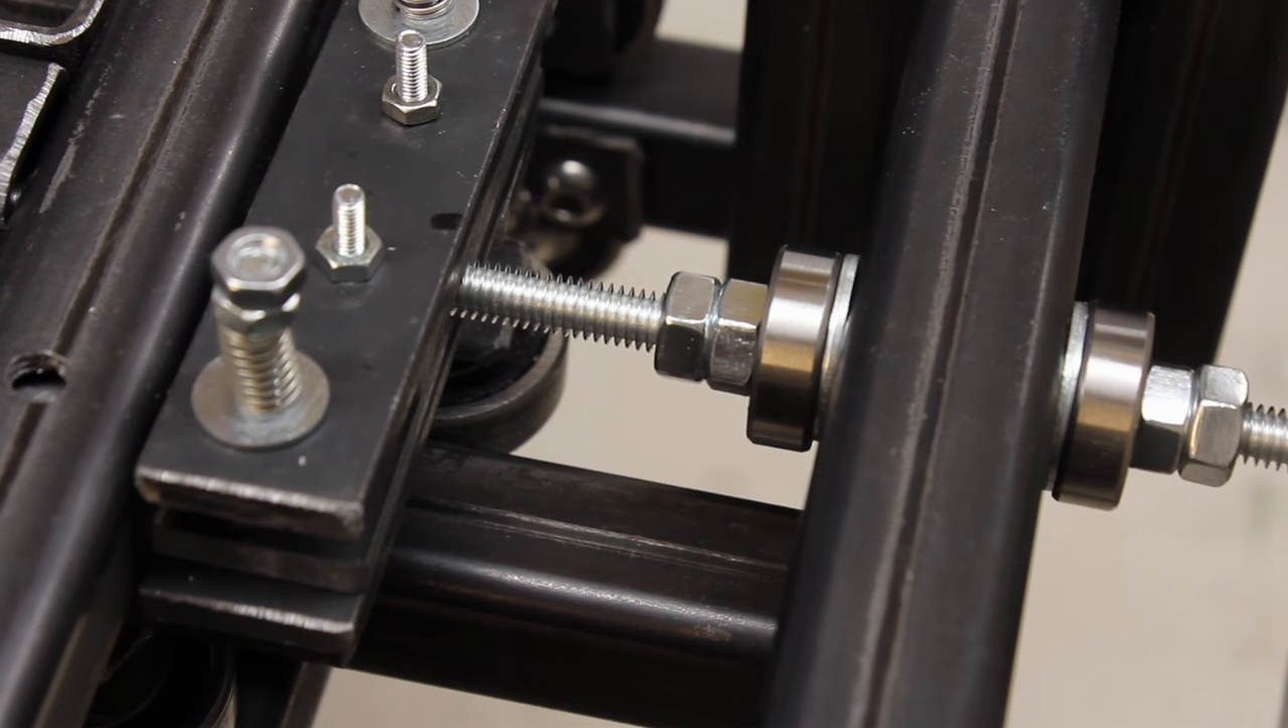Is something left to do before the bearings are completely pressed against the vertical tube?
No.